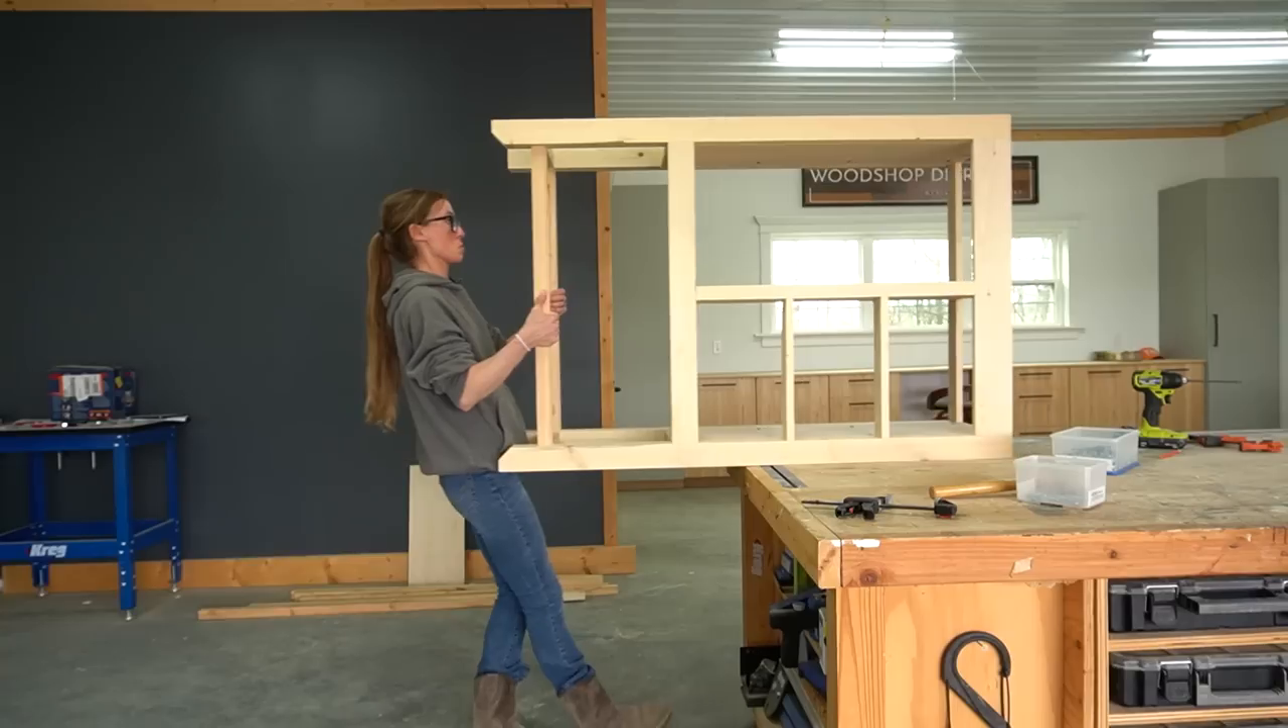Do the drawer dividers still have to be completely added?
No.